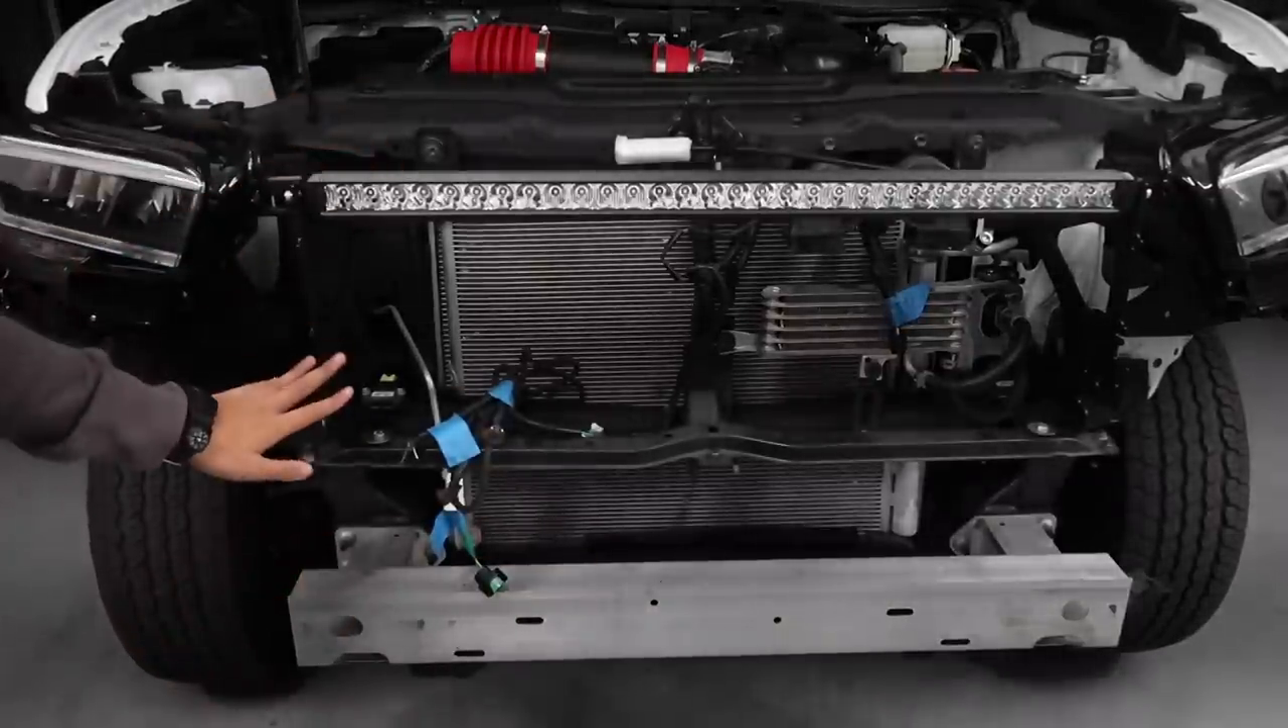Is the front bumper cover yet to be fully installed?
Yes.